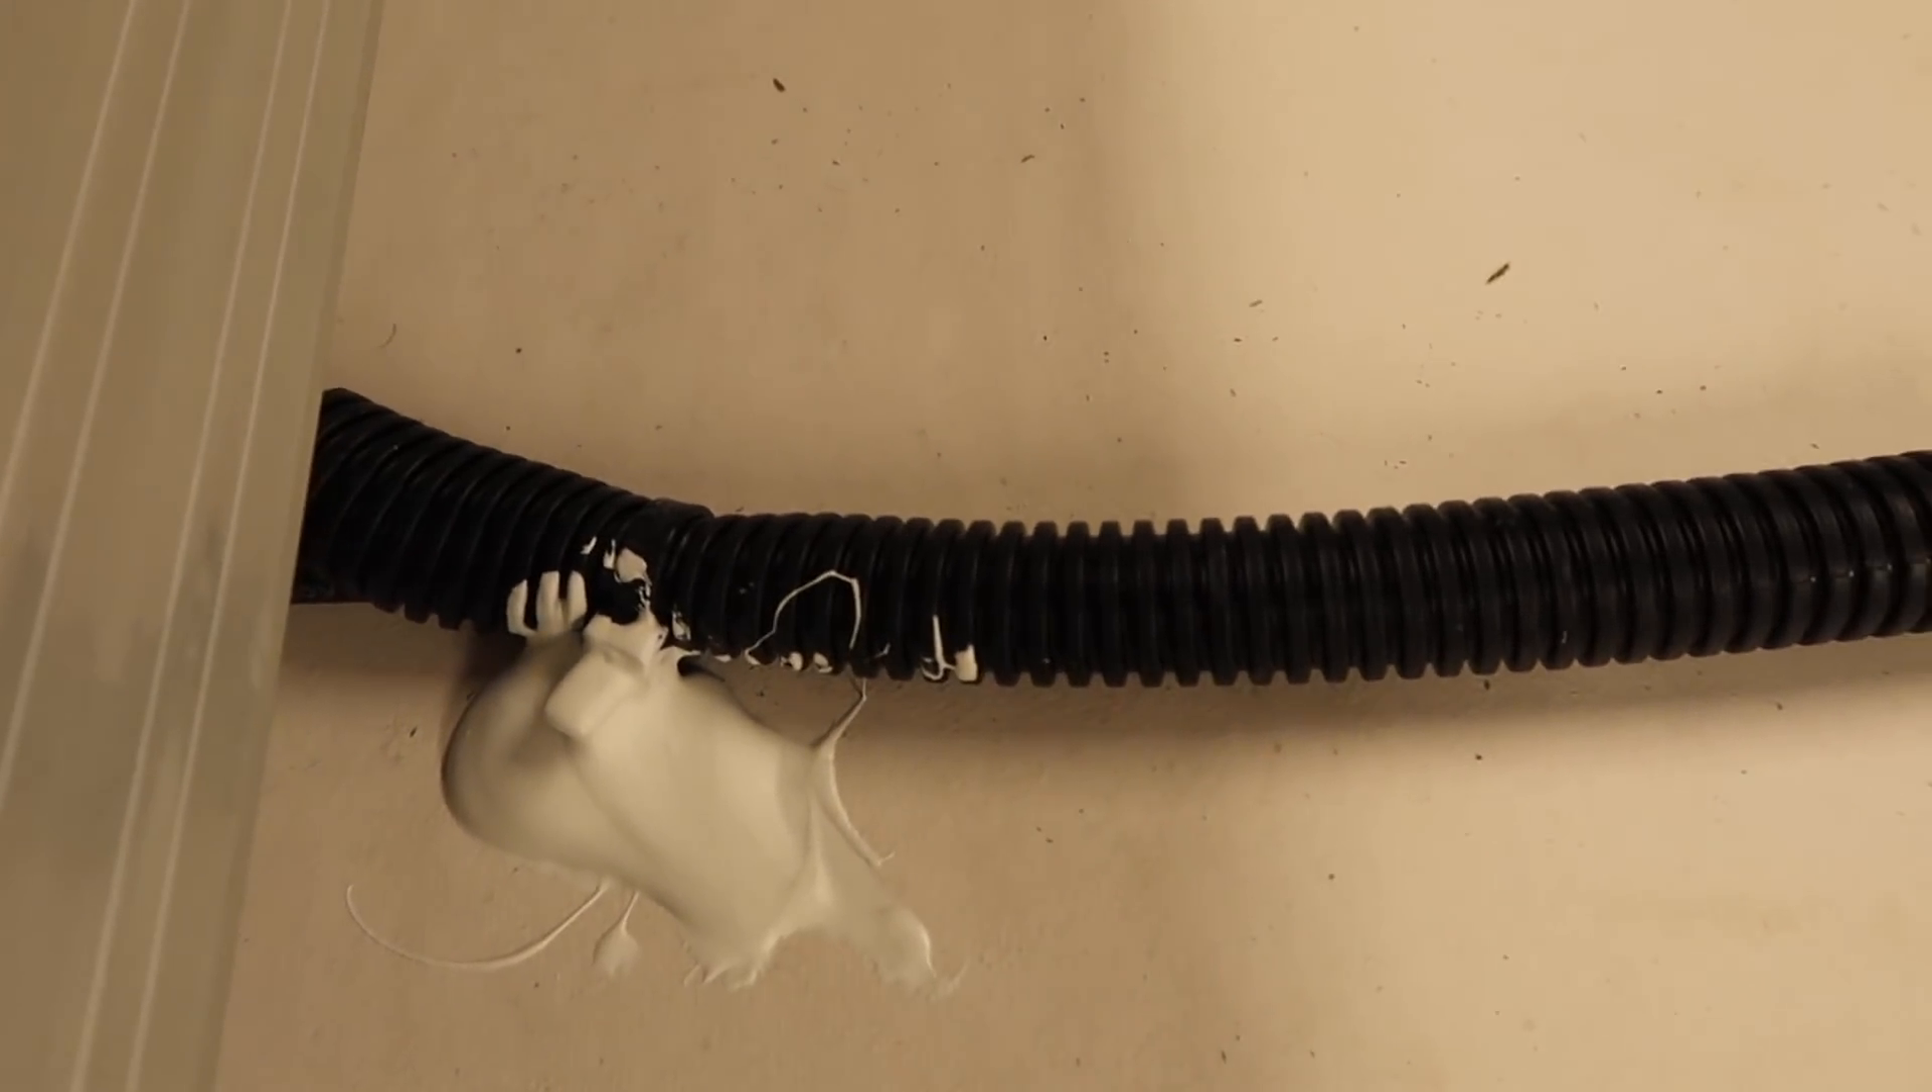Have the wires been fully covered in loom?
Yes.